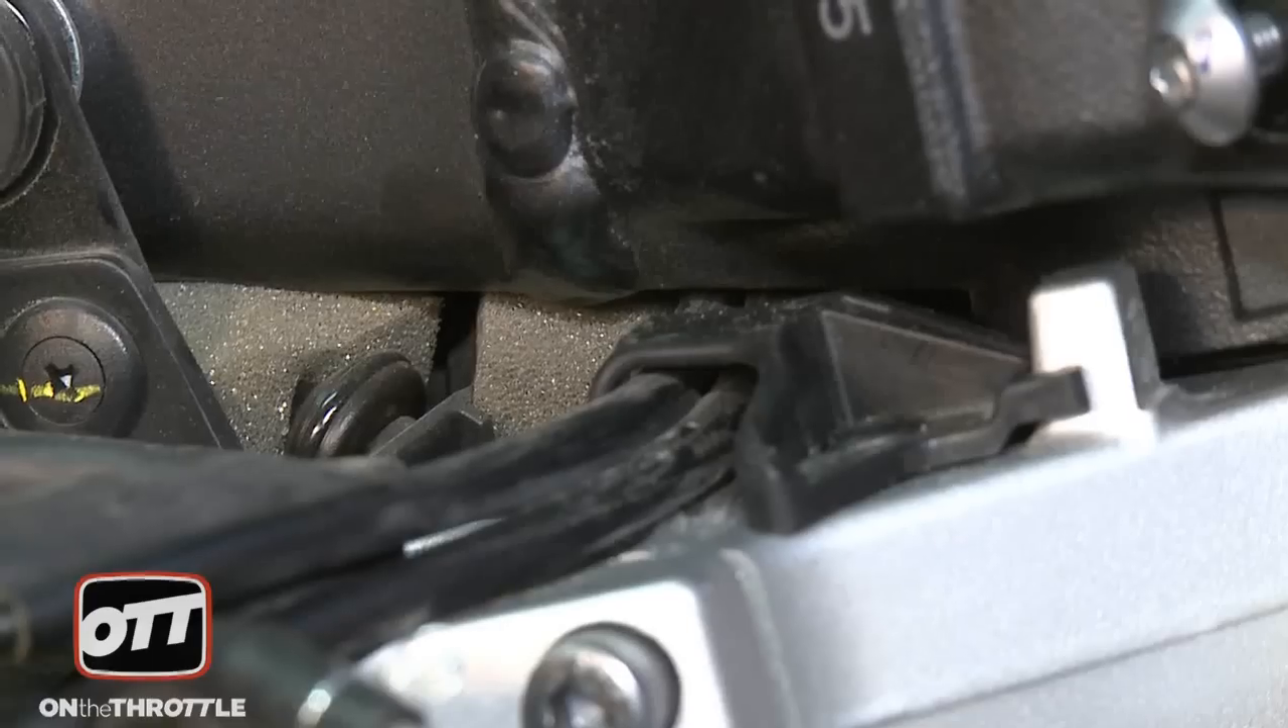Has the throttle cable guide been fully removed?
No.